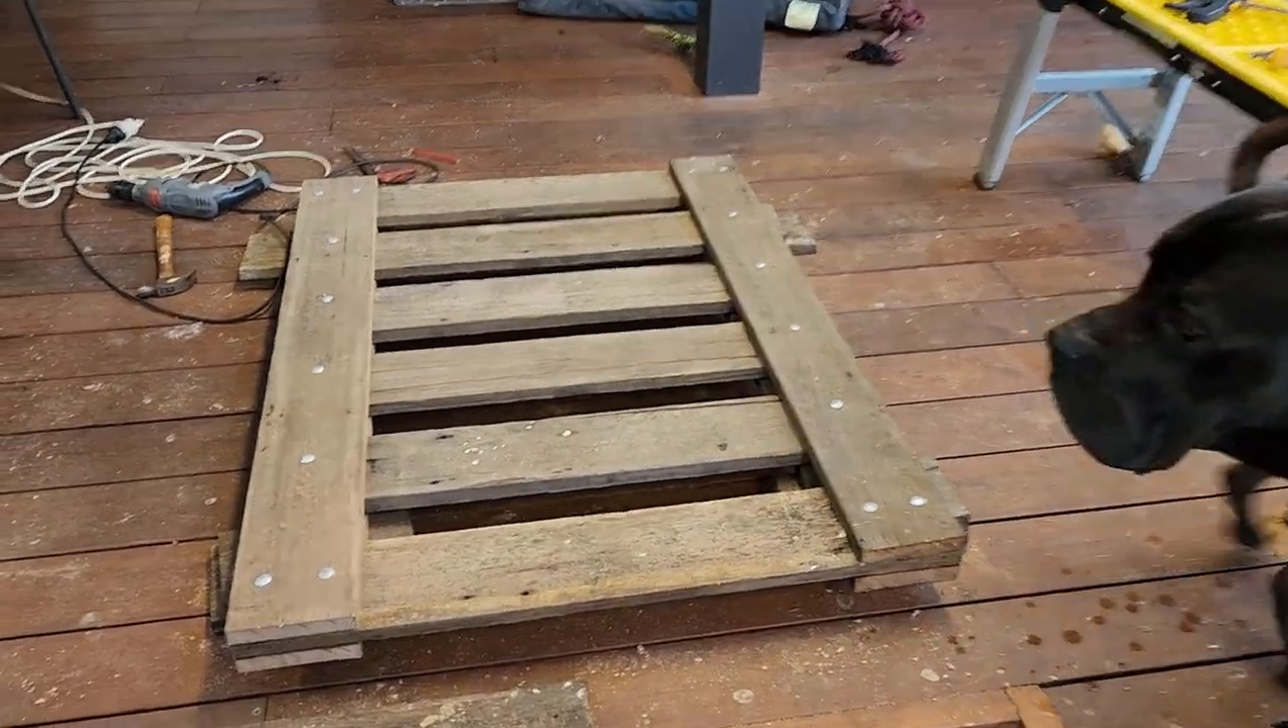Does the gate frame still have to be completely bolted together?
No.